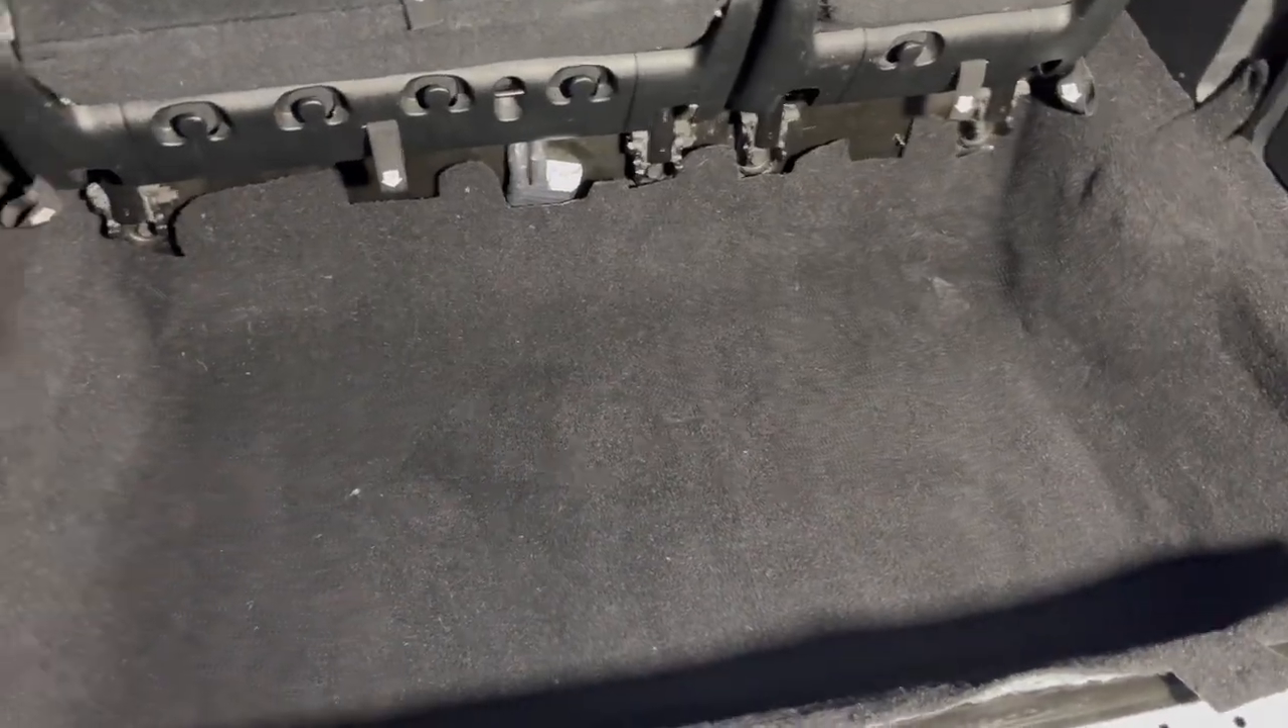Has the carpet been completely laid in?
Yes.